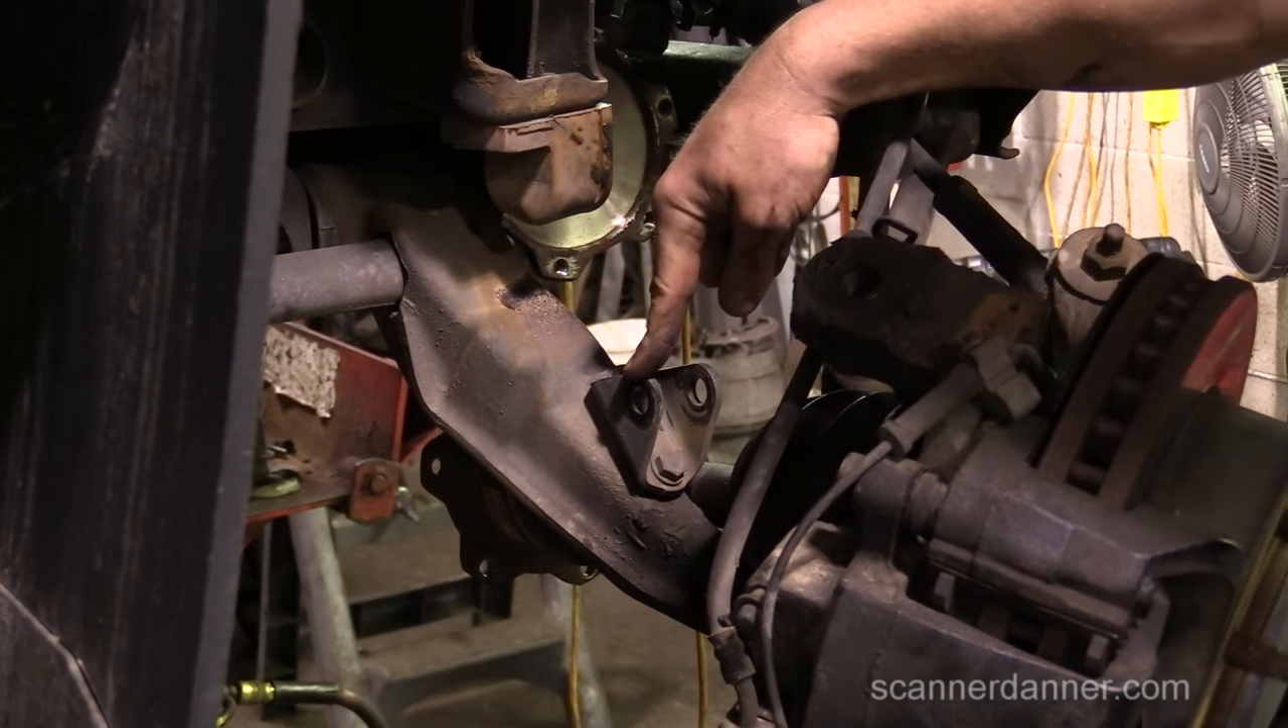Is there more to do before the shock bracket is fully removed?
Yes.